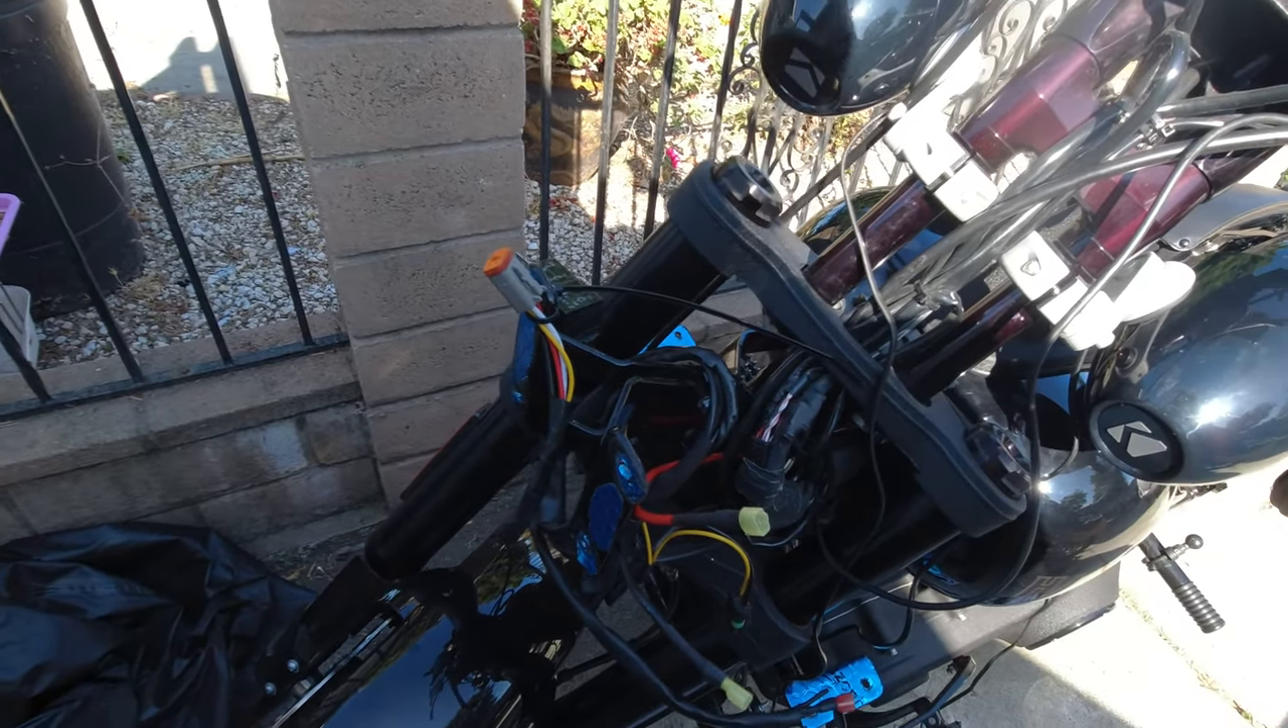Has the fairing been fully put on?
No.